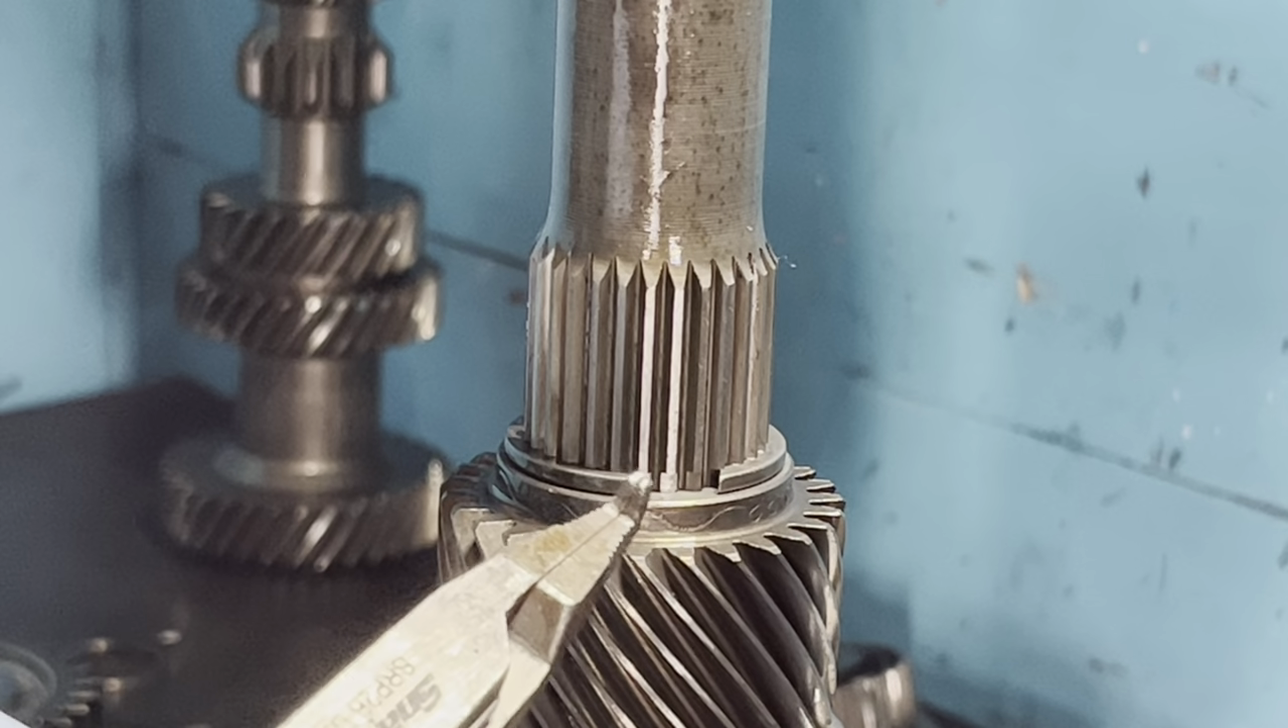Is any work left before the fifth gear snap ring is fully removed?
Yes.